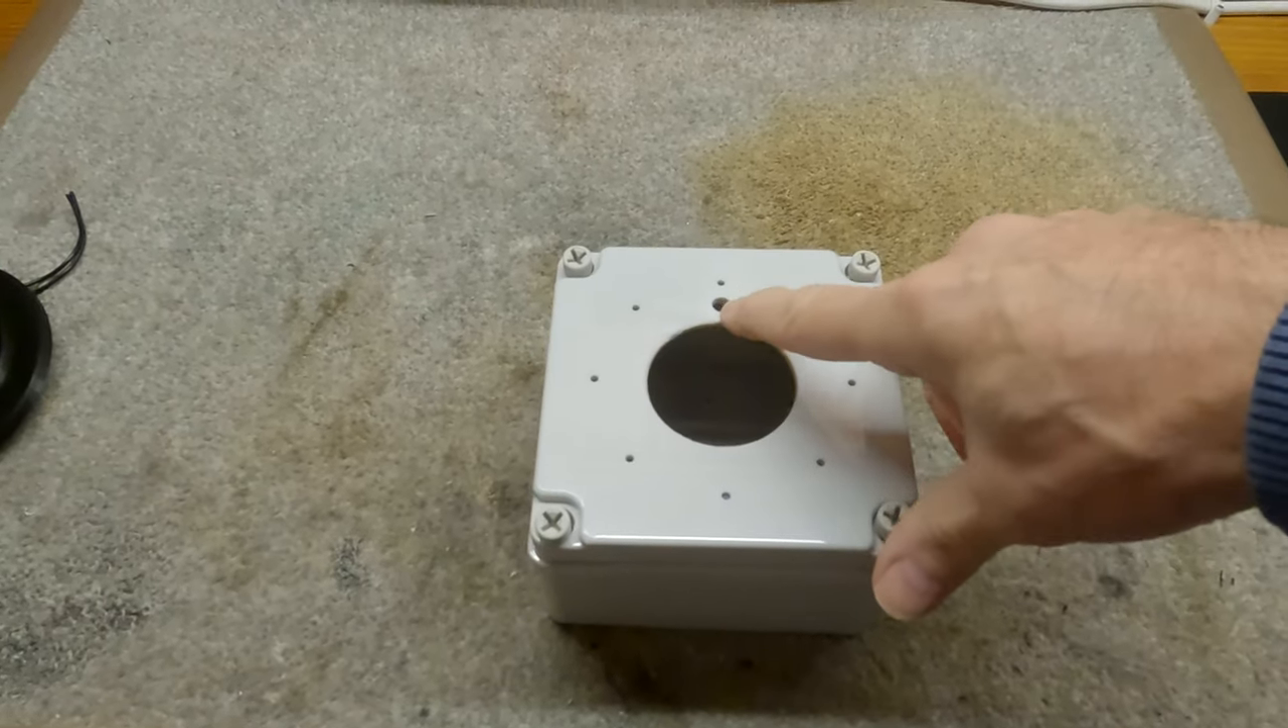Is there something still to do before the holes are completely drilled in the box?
No.